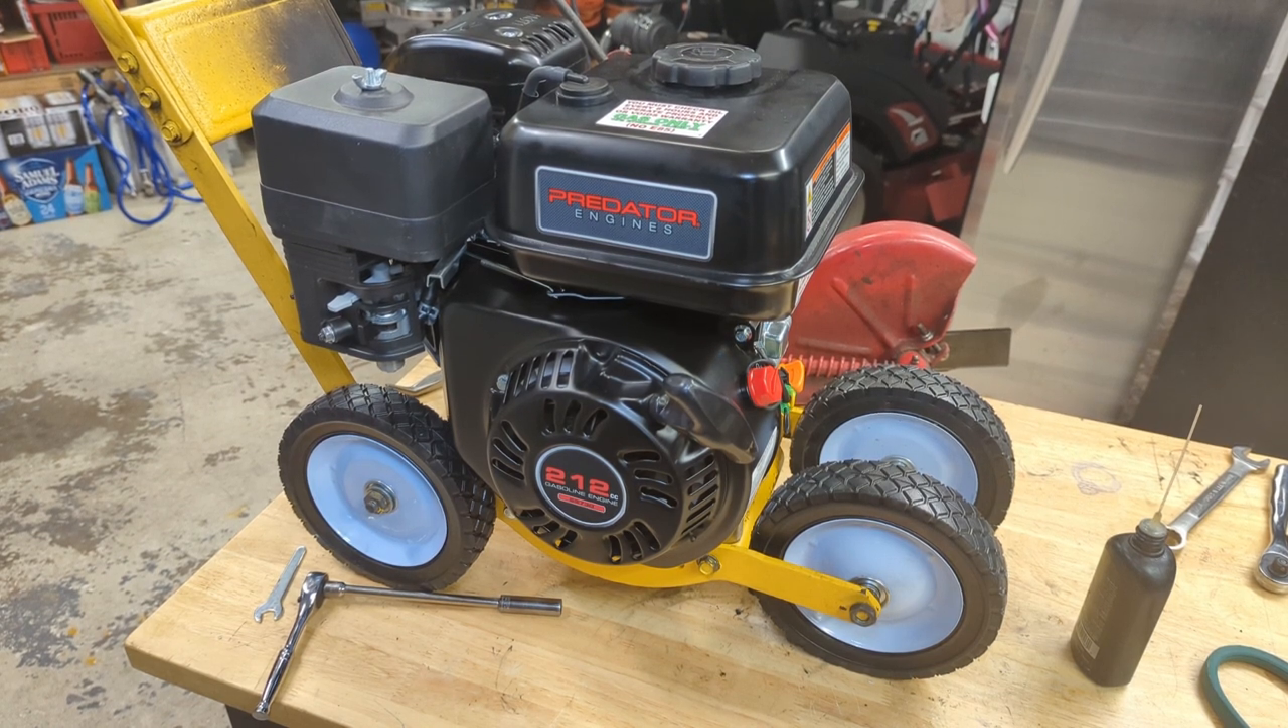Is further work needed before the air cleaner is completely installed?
No.